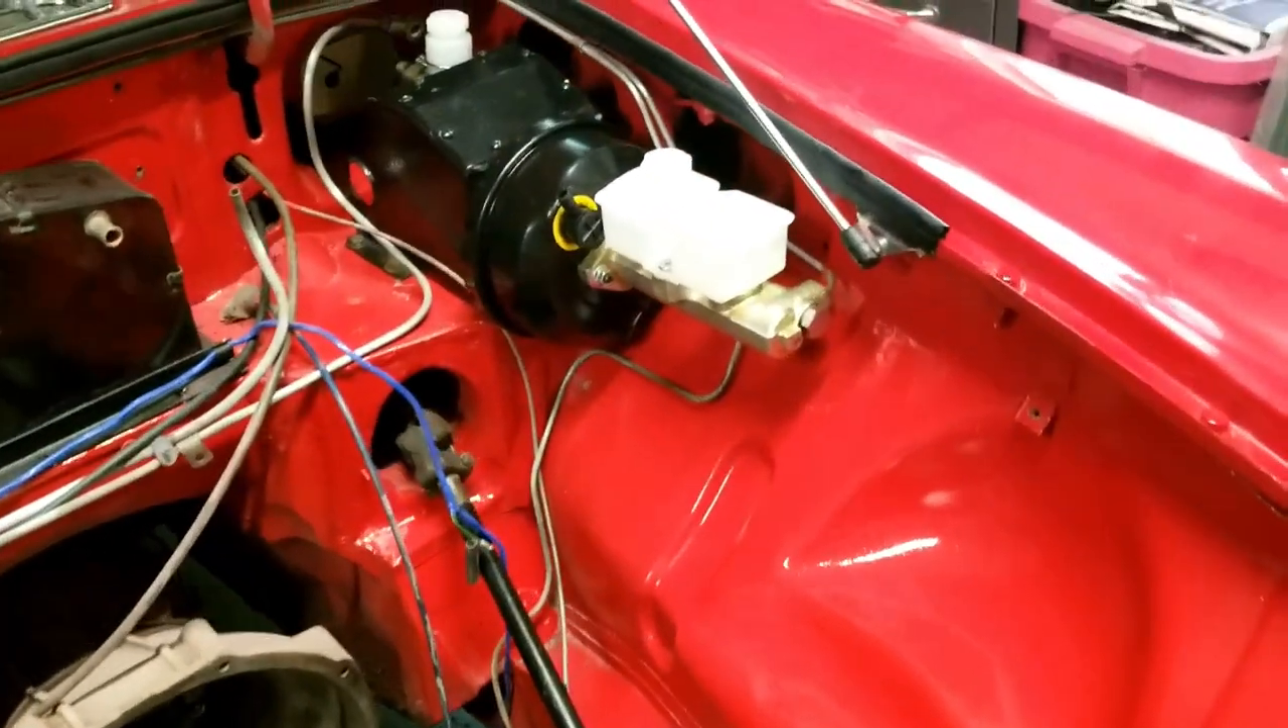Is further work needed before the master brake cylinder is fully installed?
No.